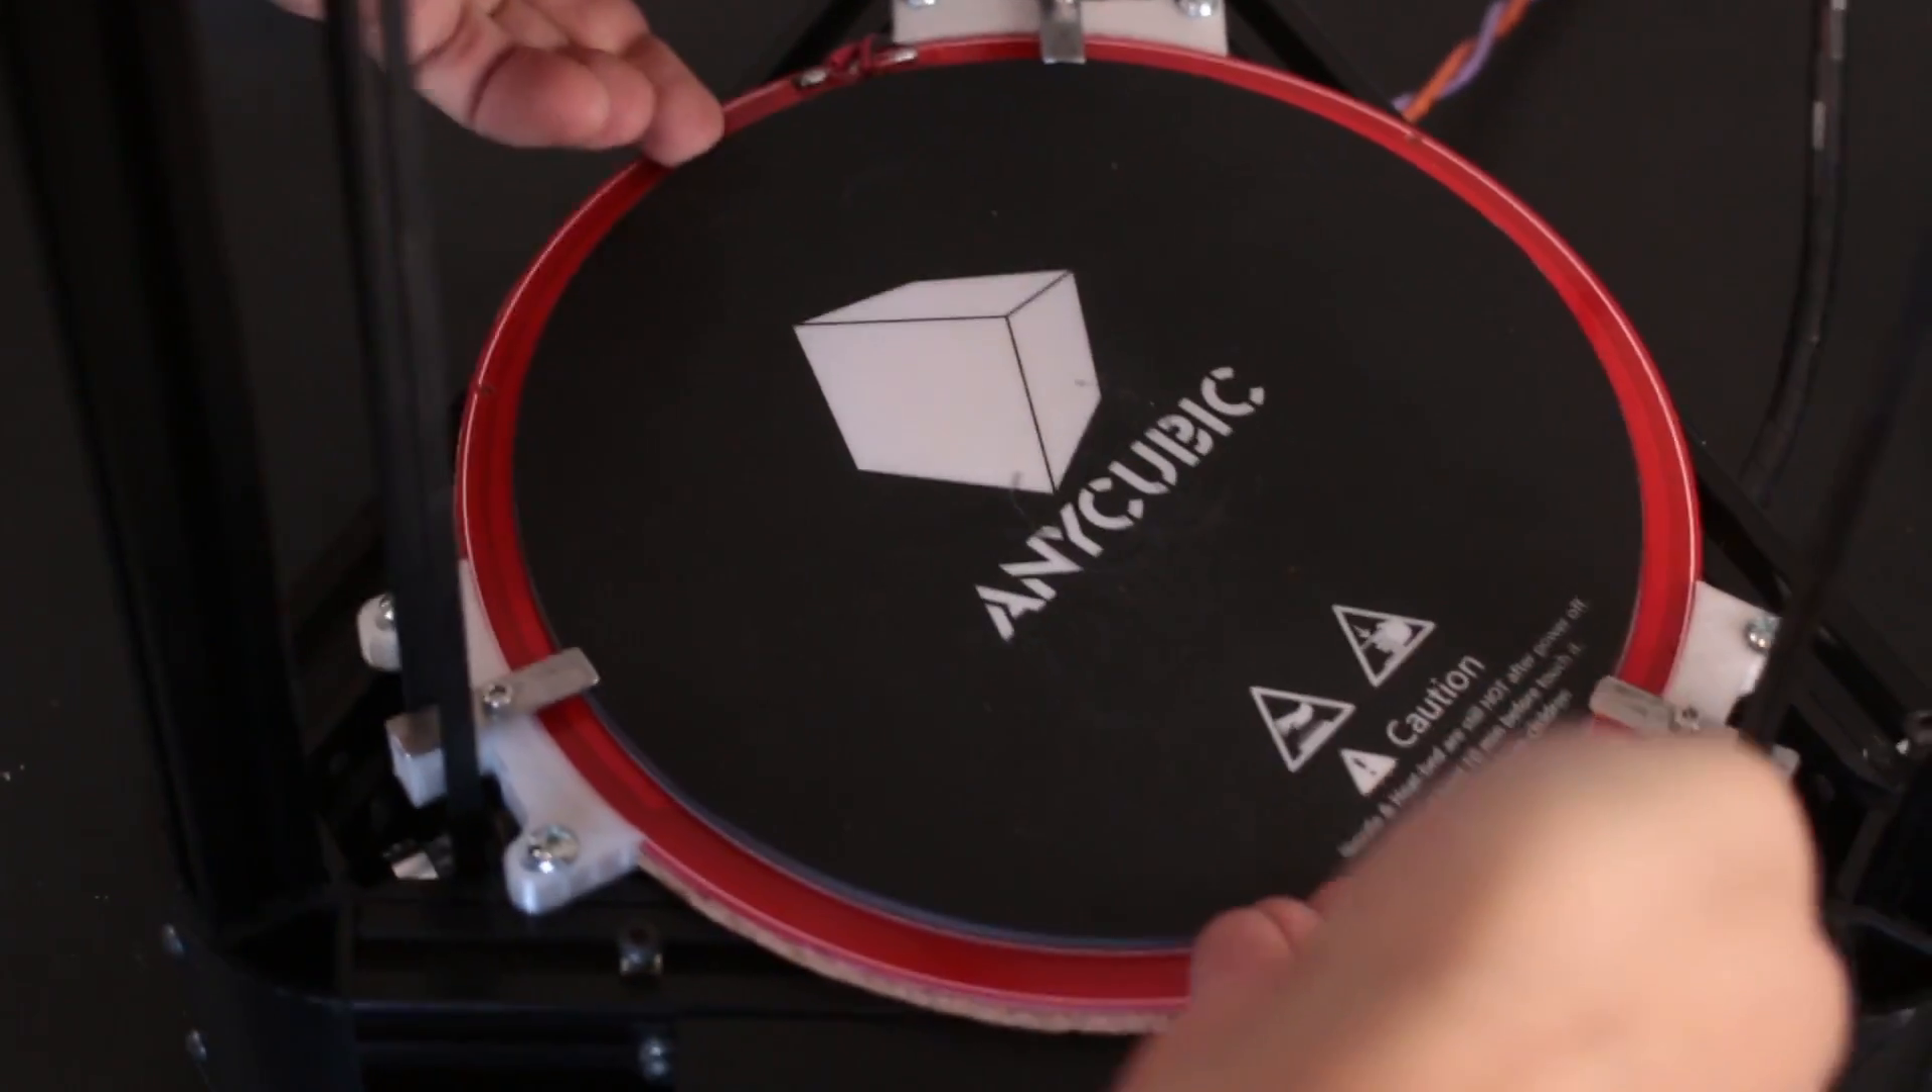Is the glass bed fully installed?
Yes.